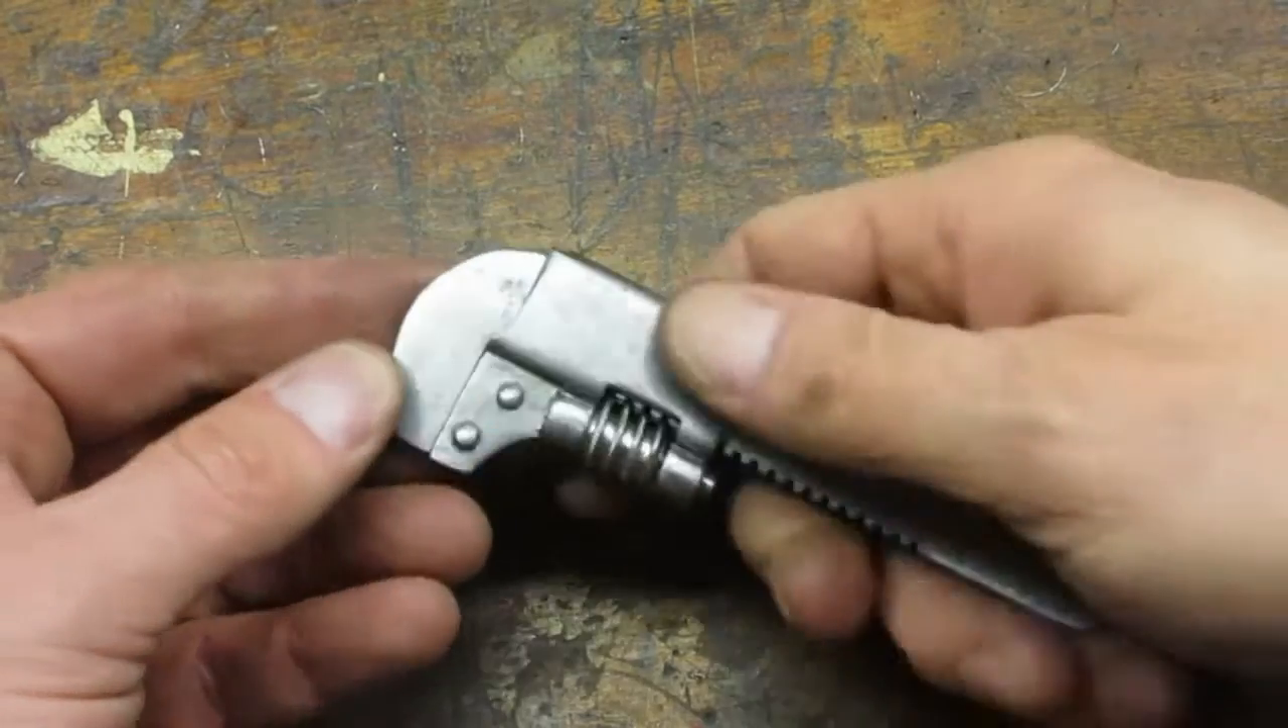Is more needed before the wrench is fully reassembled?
No.